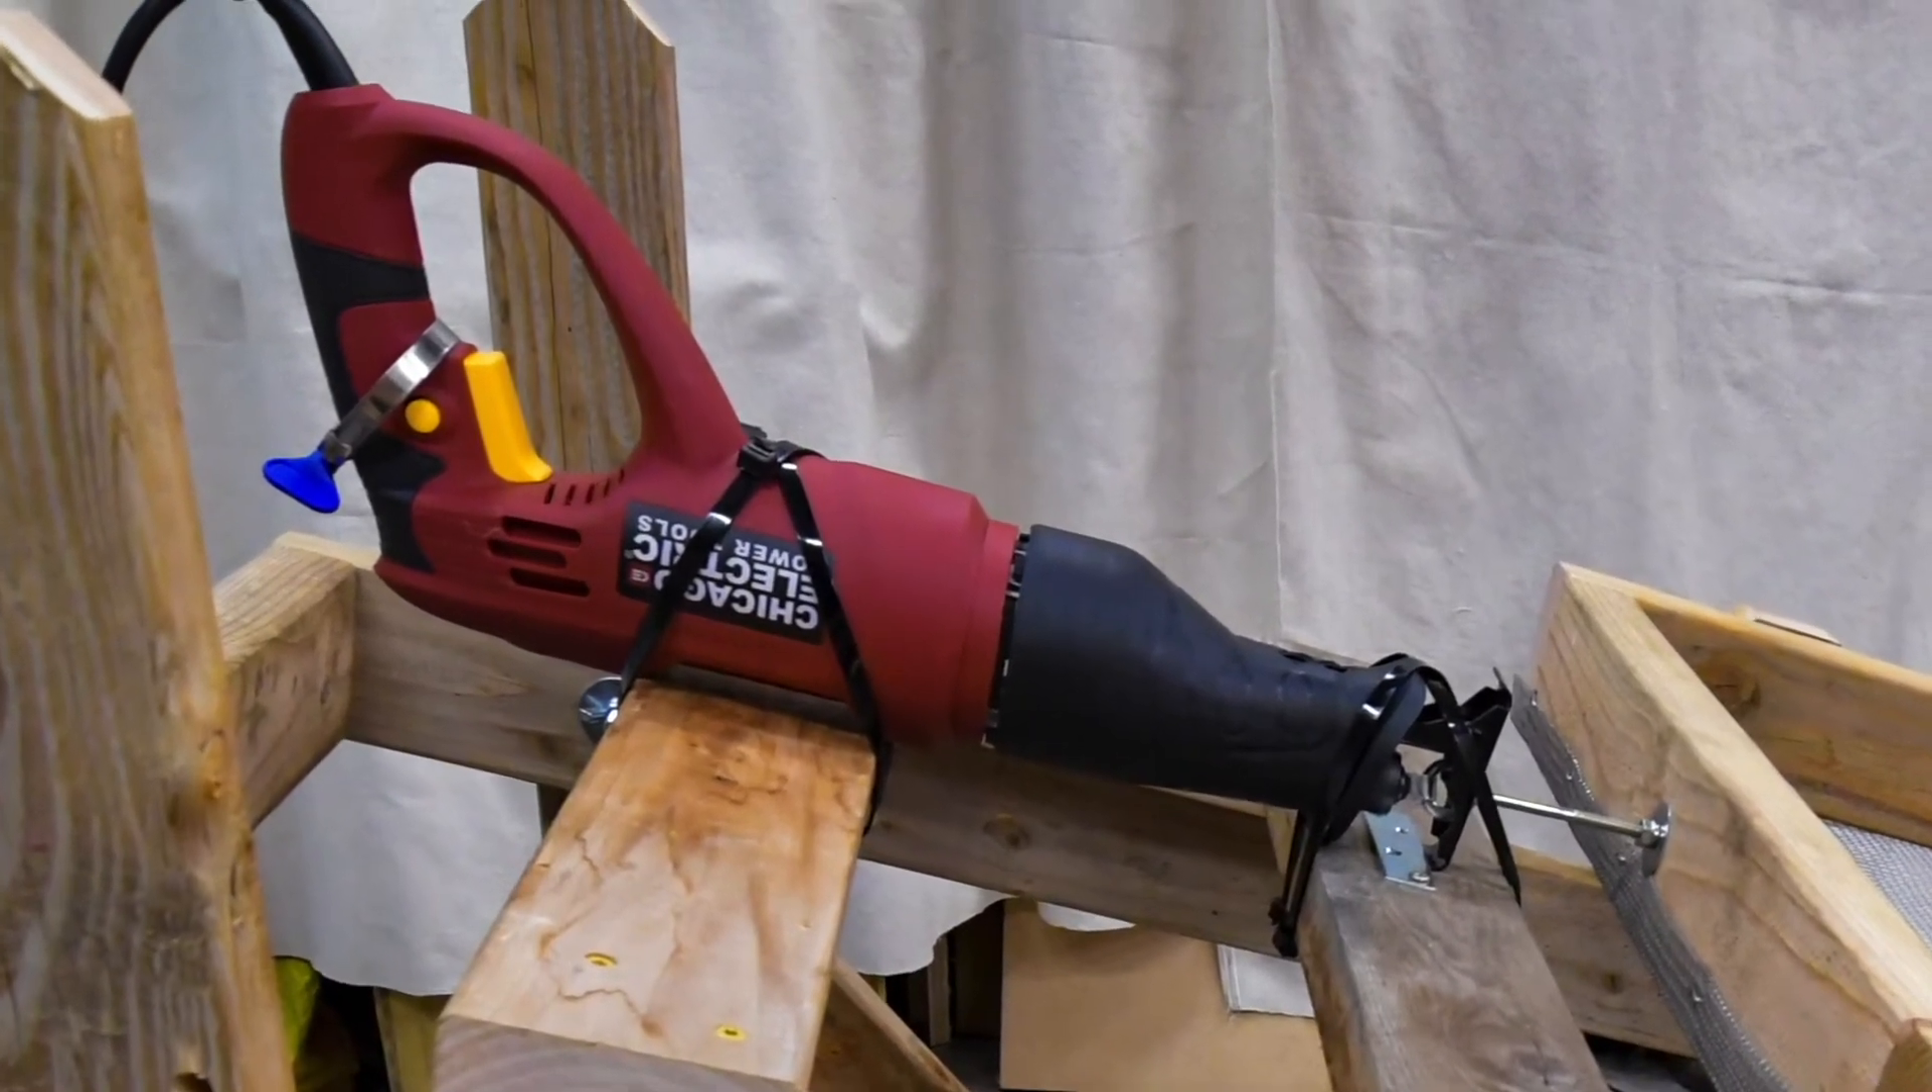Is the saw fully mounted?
Yes.